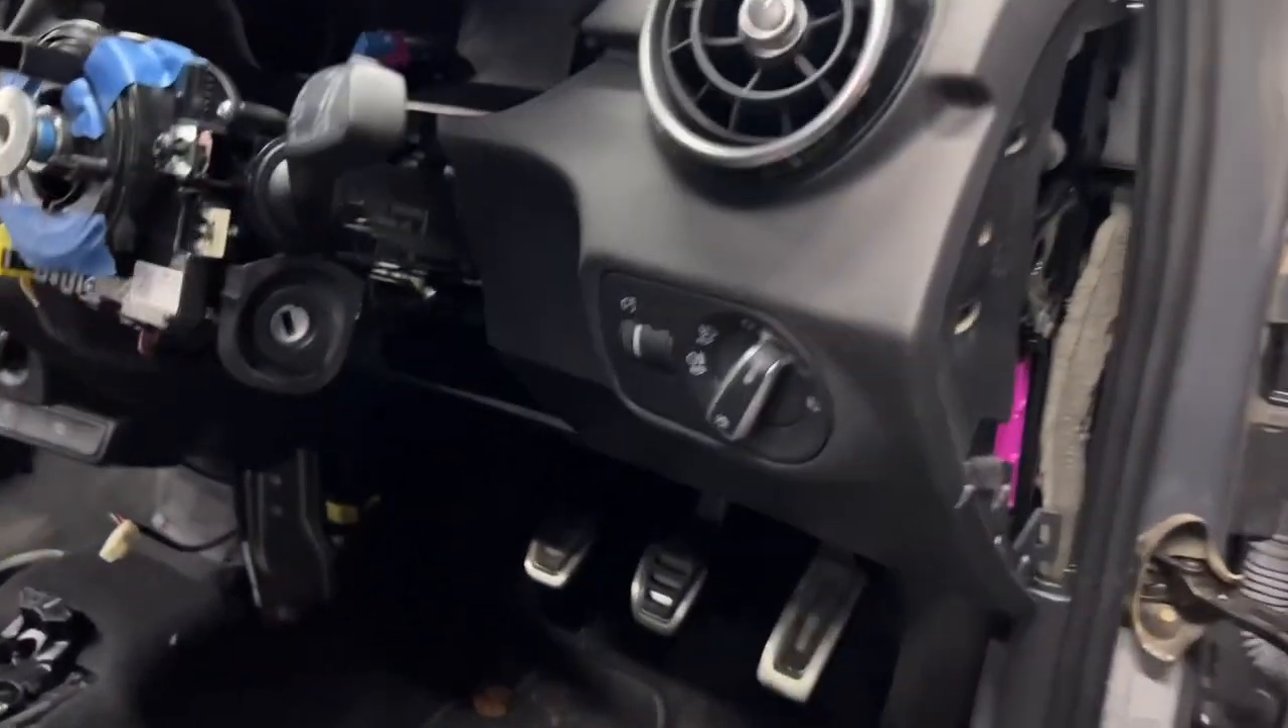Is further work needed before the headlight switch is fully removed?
Yes.